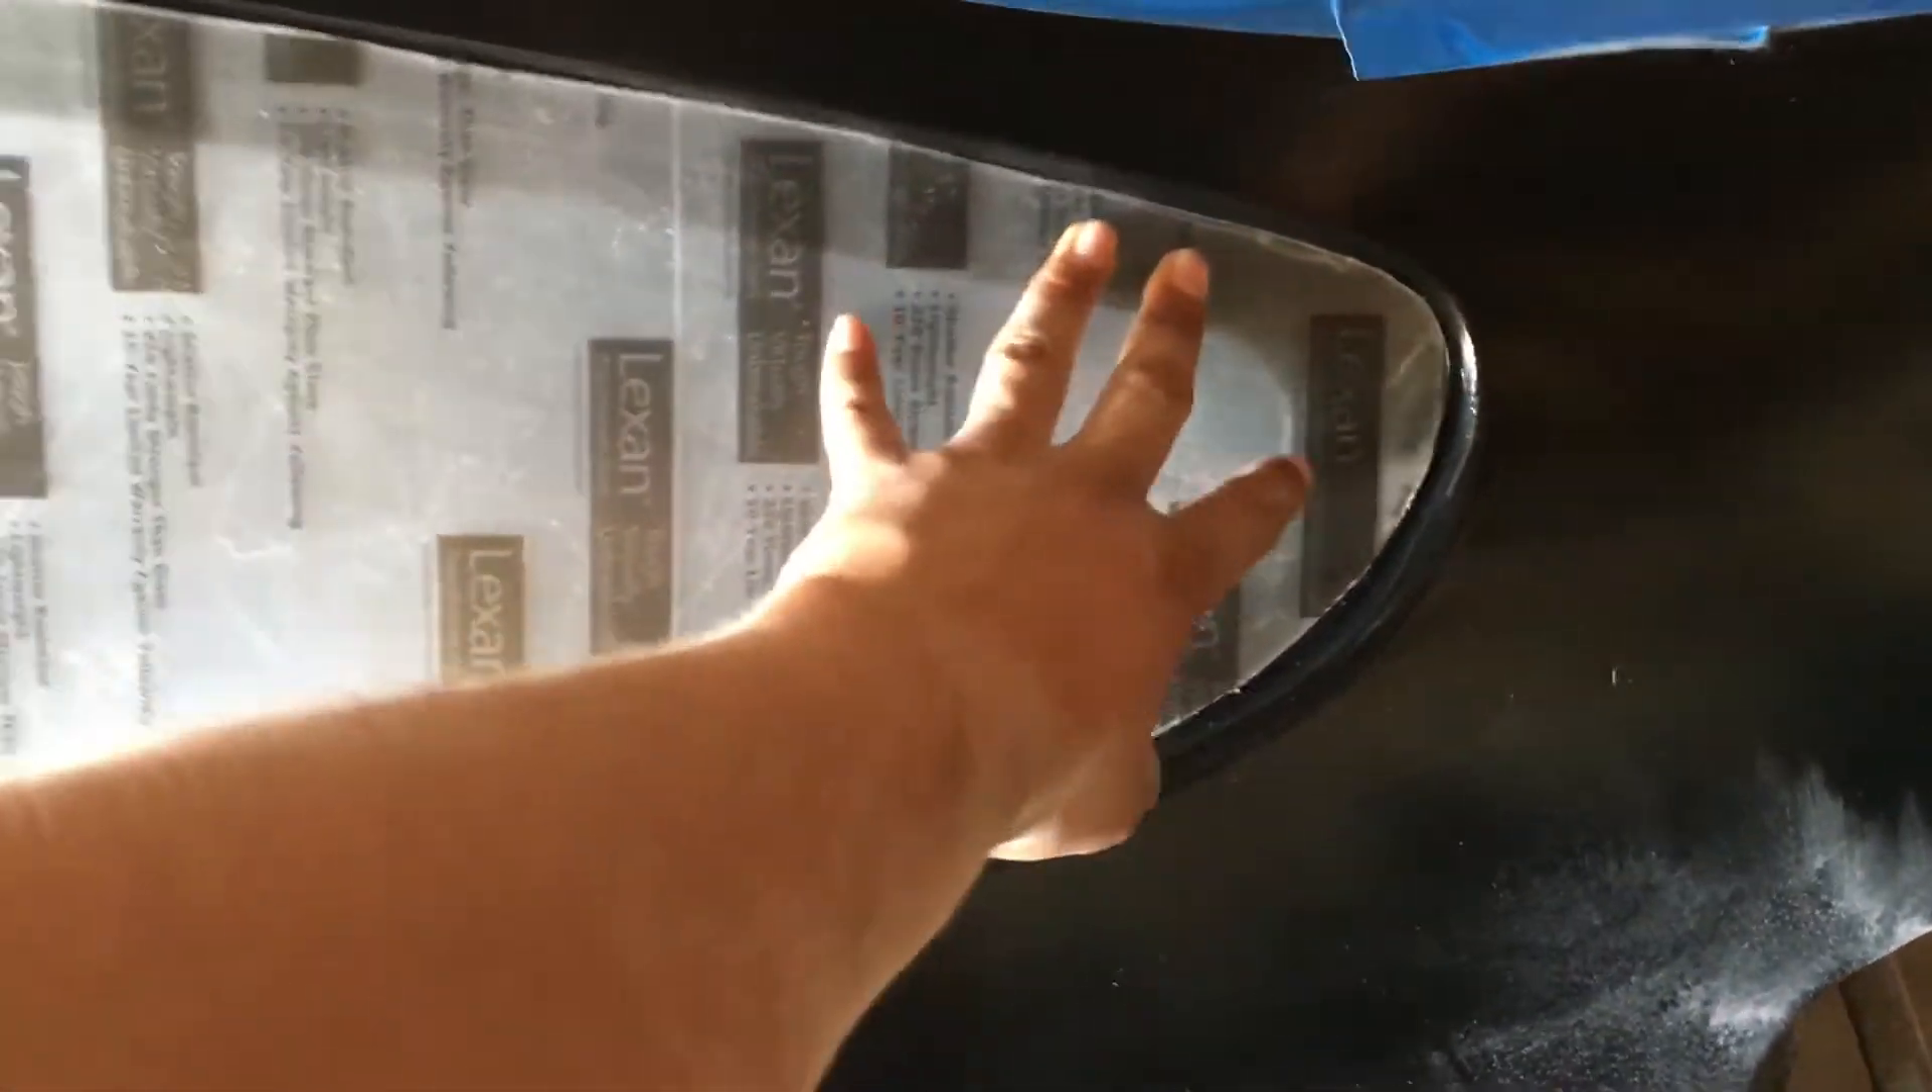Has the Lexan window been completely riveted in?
No.